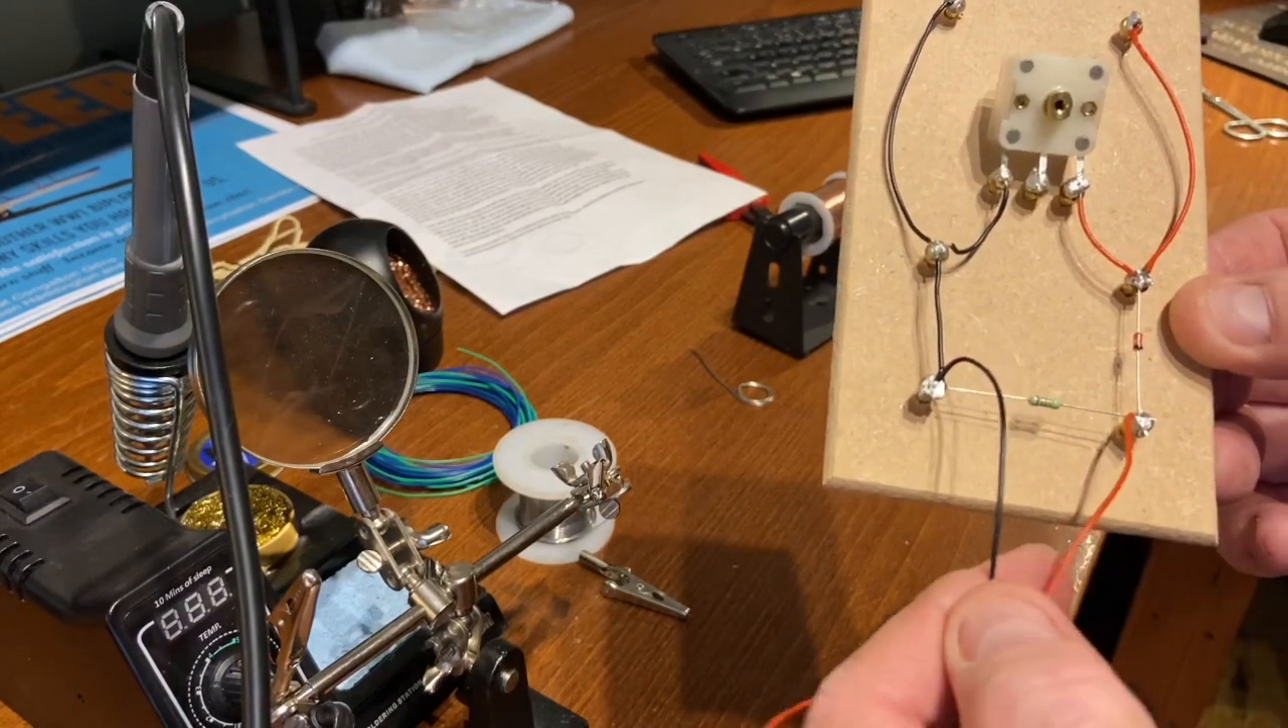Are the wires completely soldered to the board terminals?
Yes.